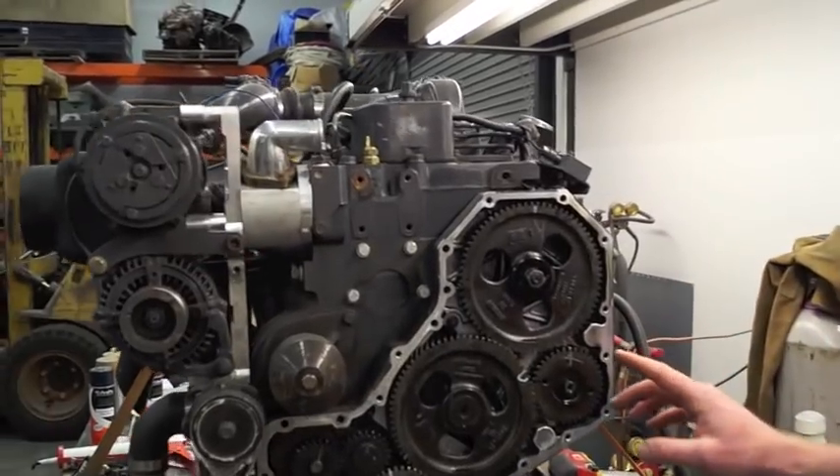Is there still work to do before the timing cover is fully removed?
No.